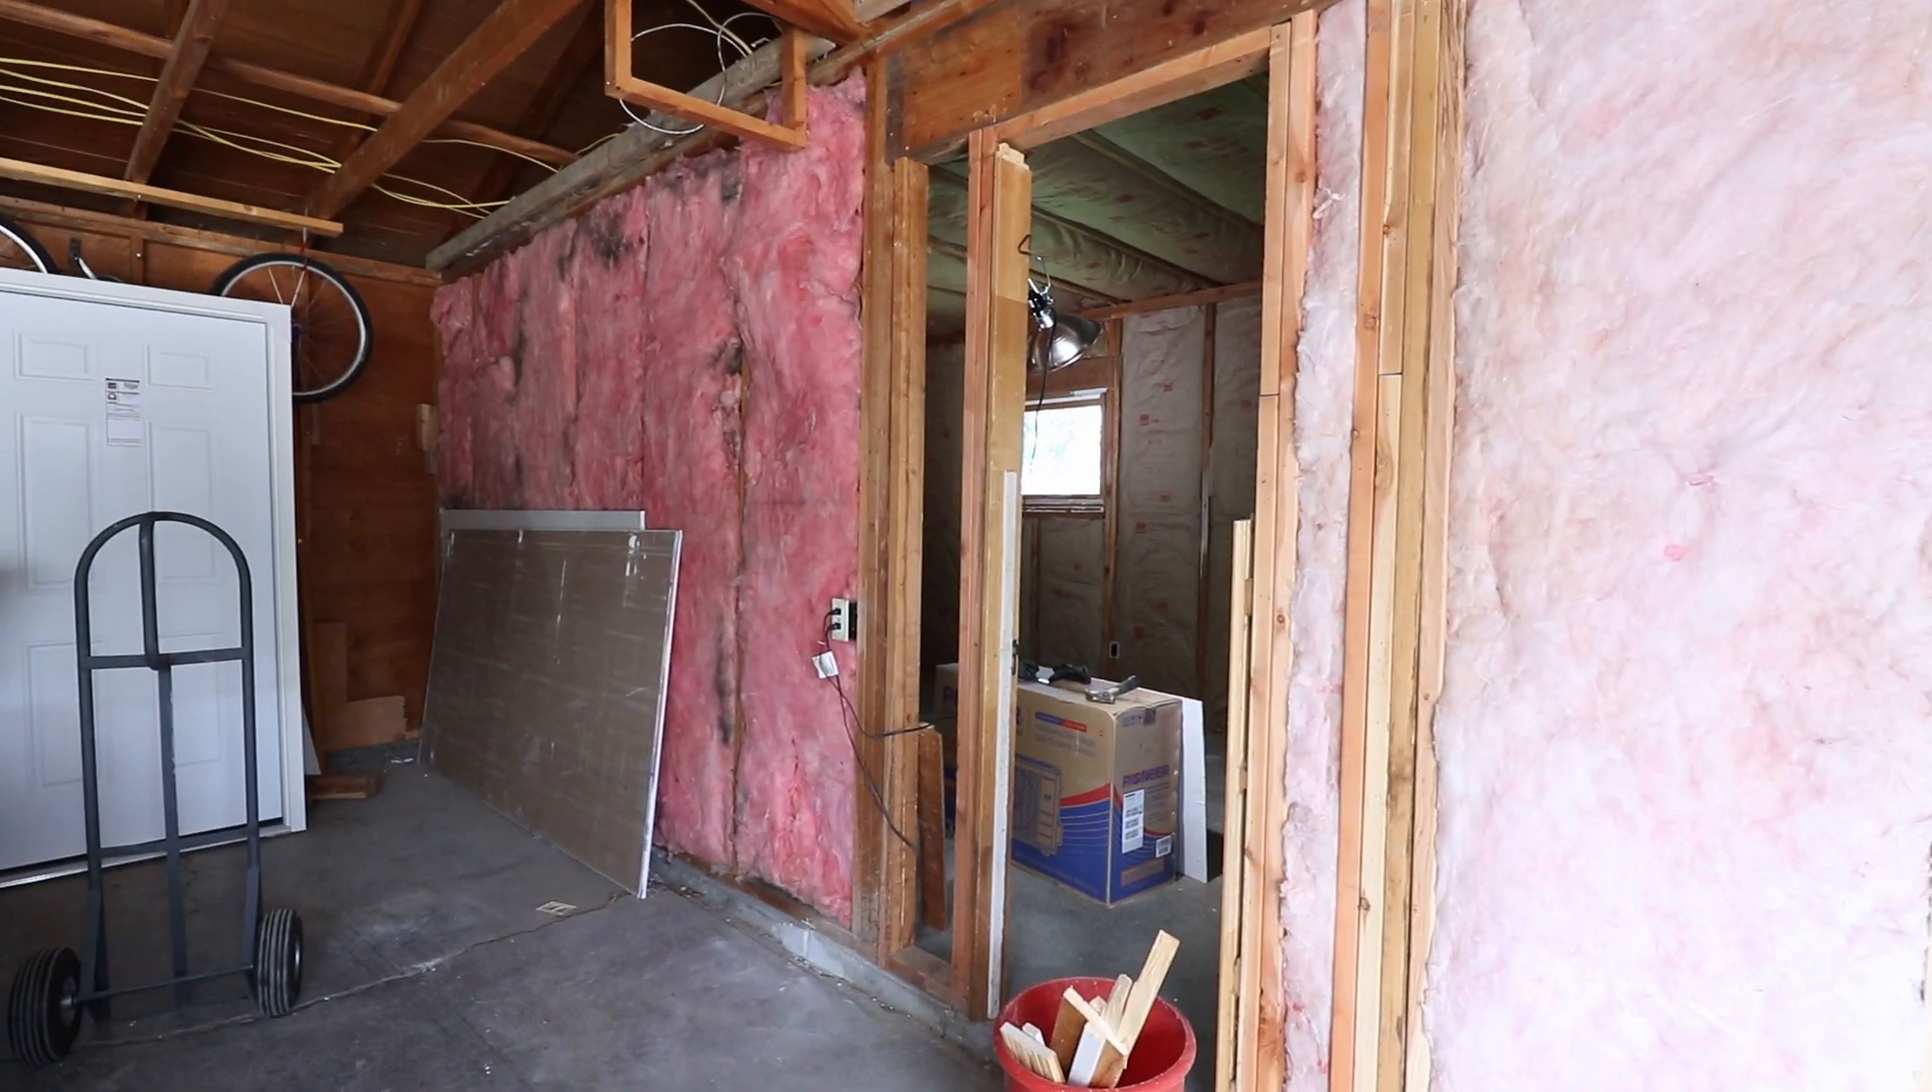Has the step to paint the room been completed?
No.